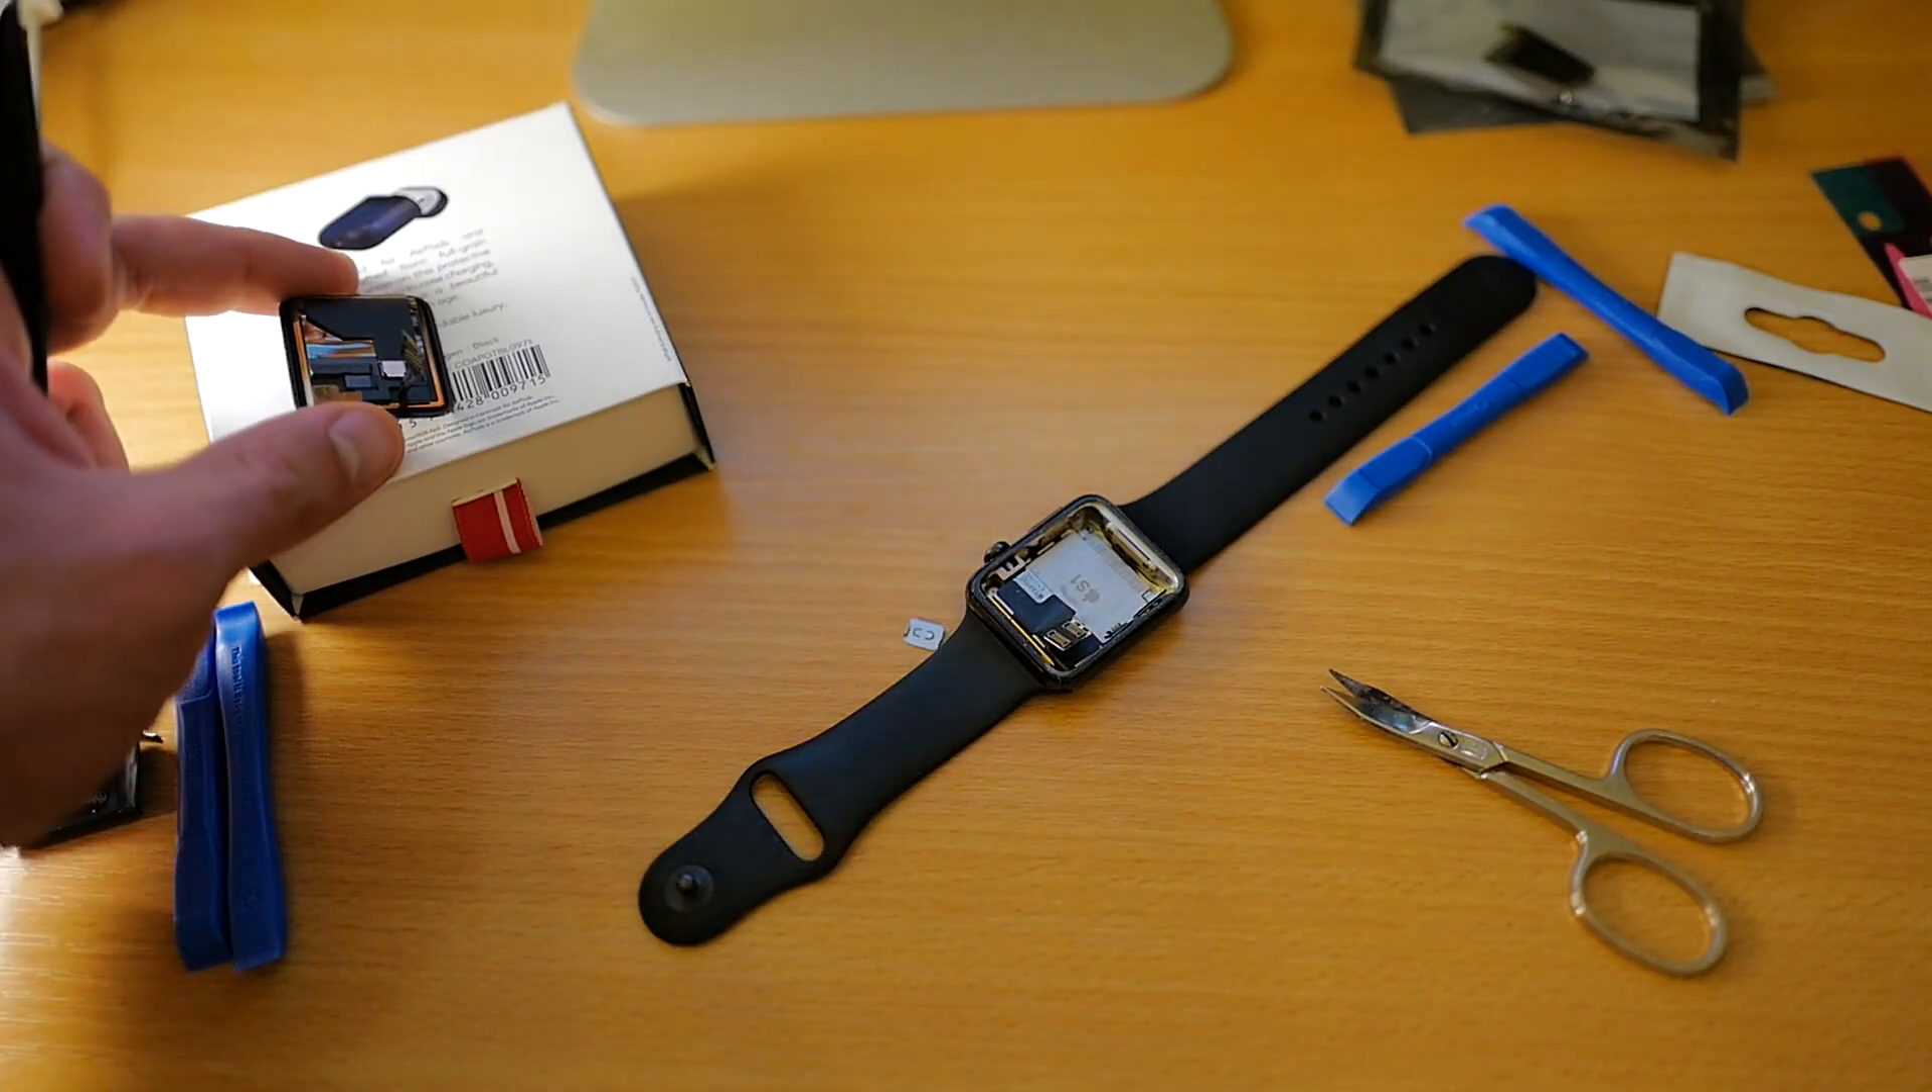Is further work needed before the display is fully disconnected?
No.